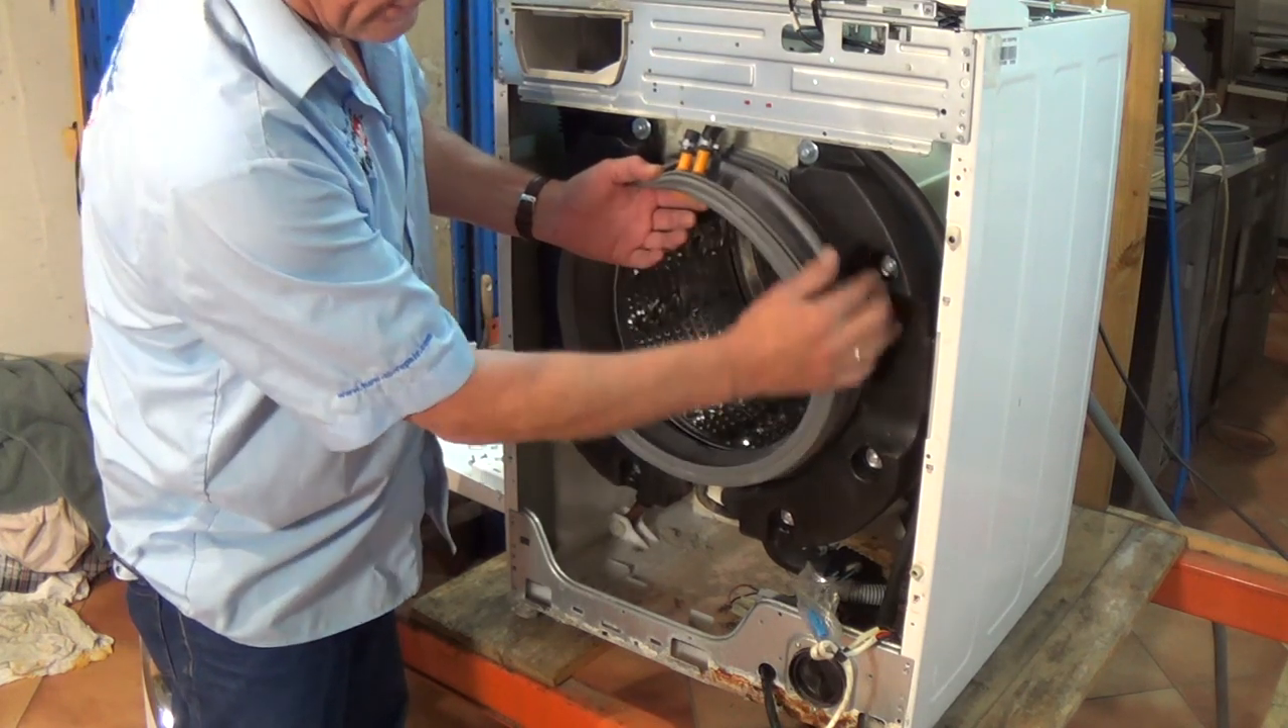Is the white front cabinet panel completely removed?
Yes.